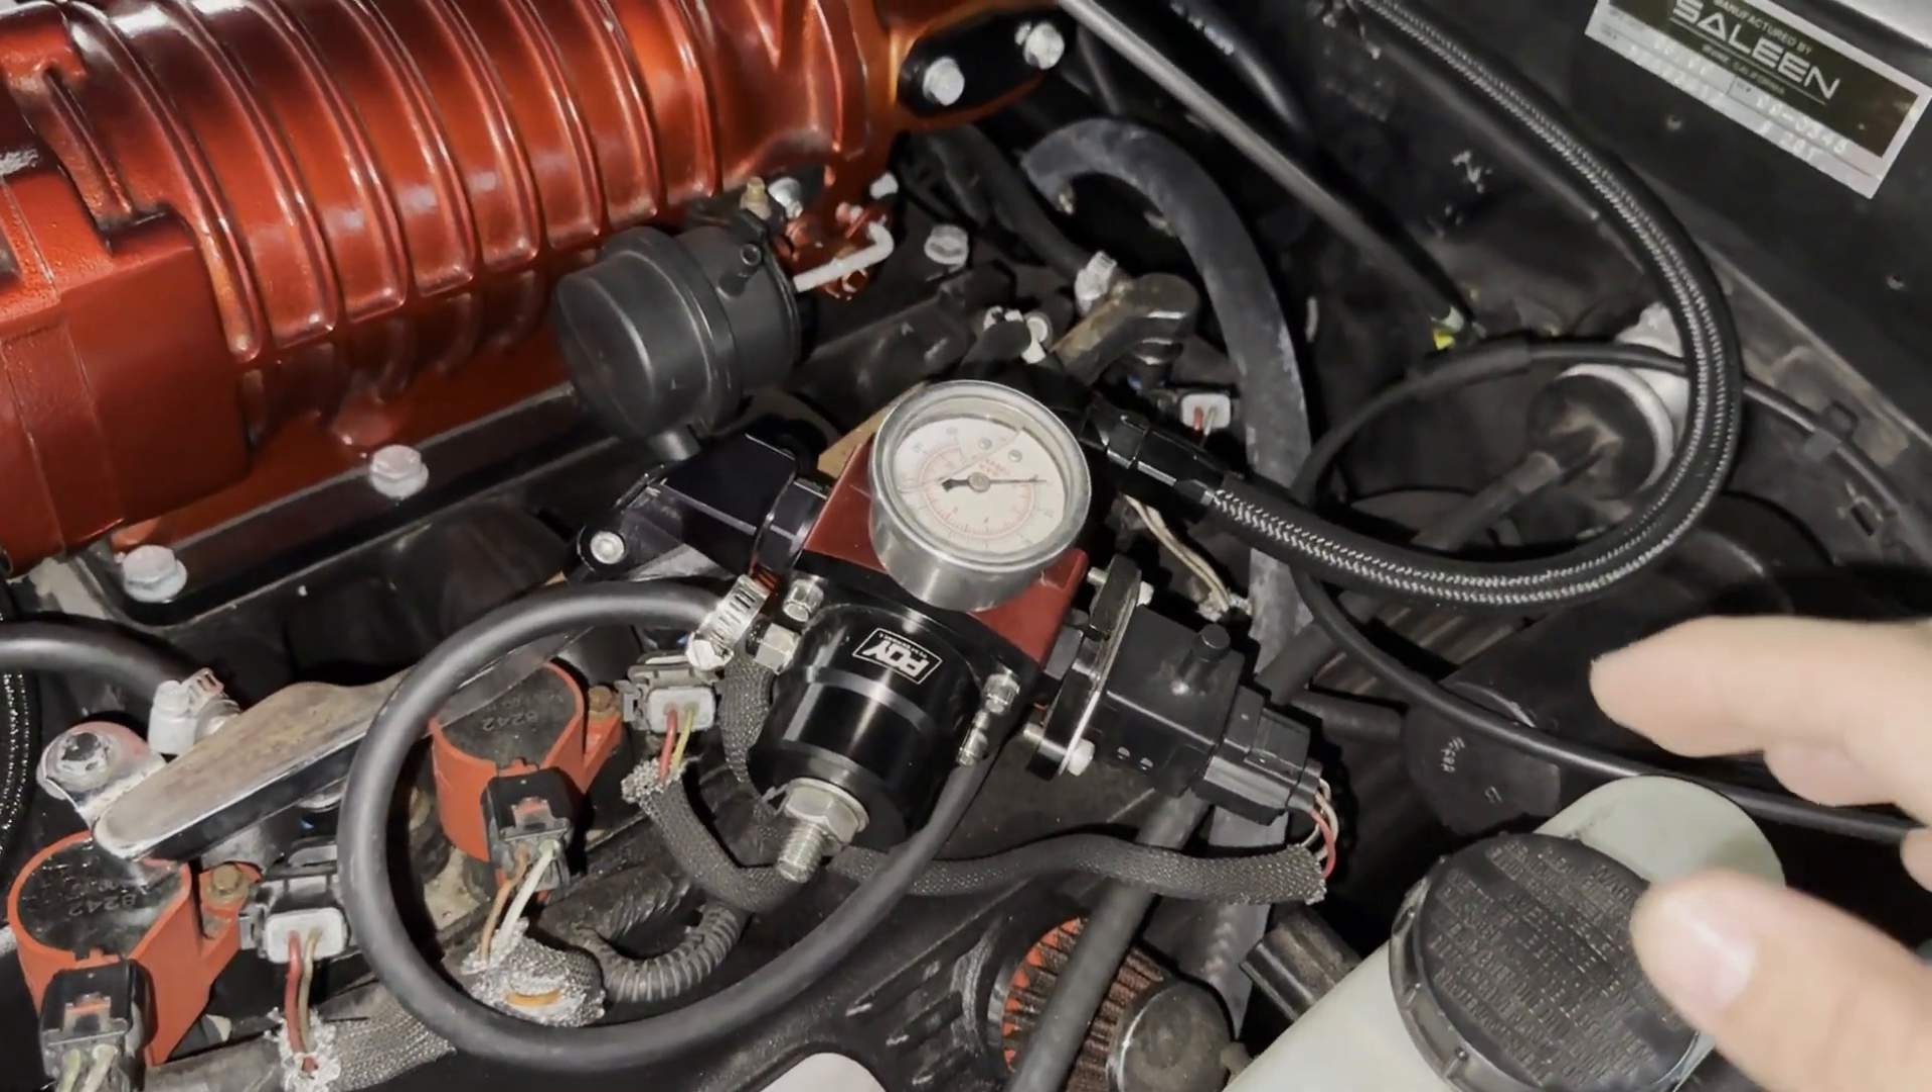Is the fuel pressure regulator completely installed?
Yes.